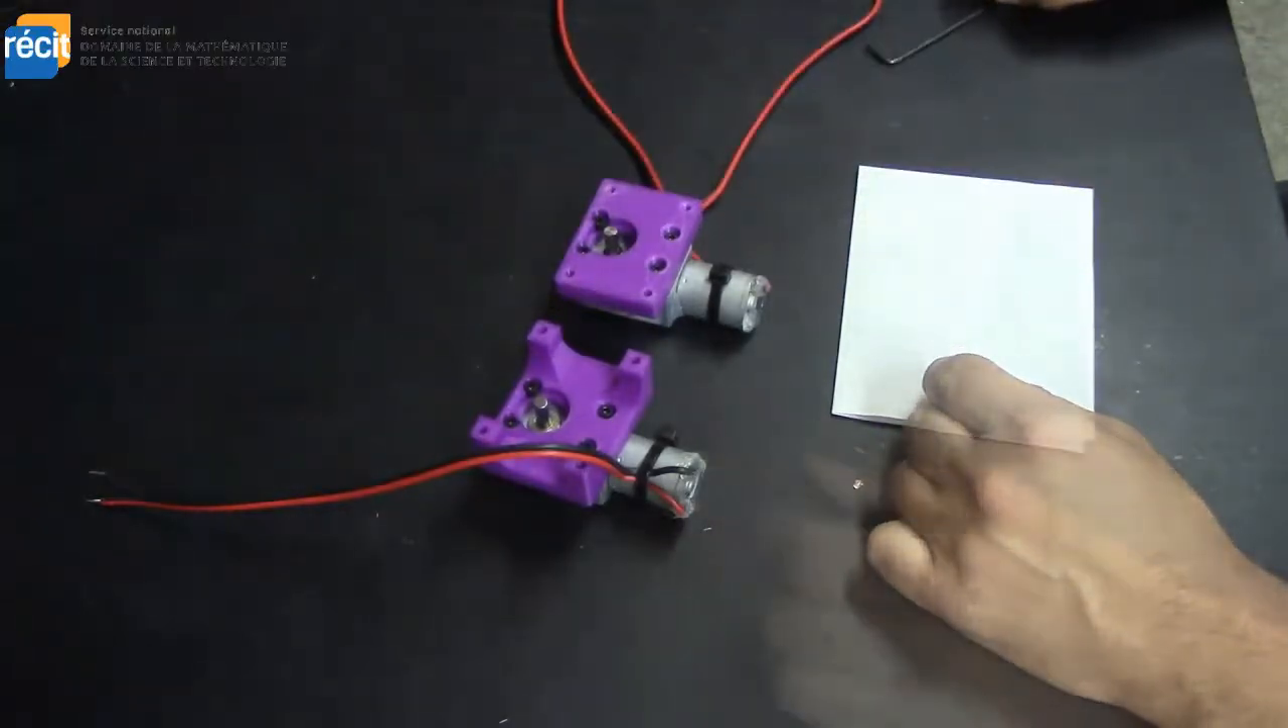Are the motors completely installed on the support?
Yes.